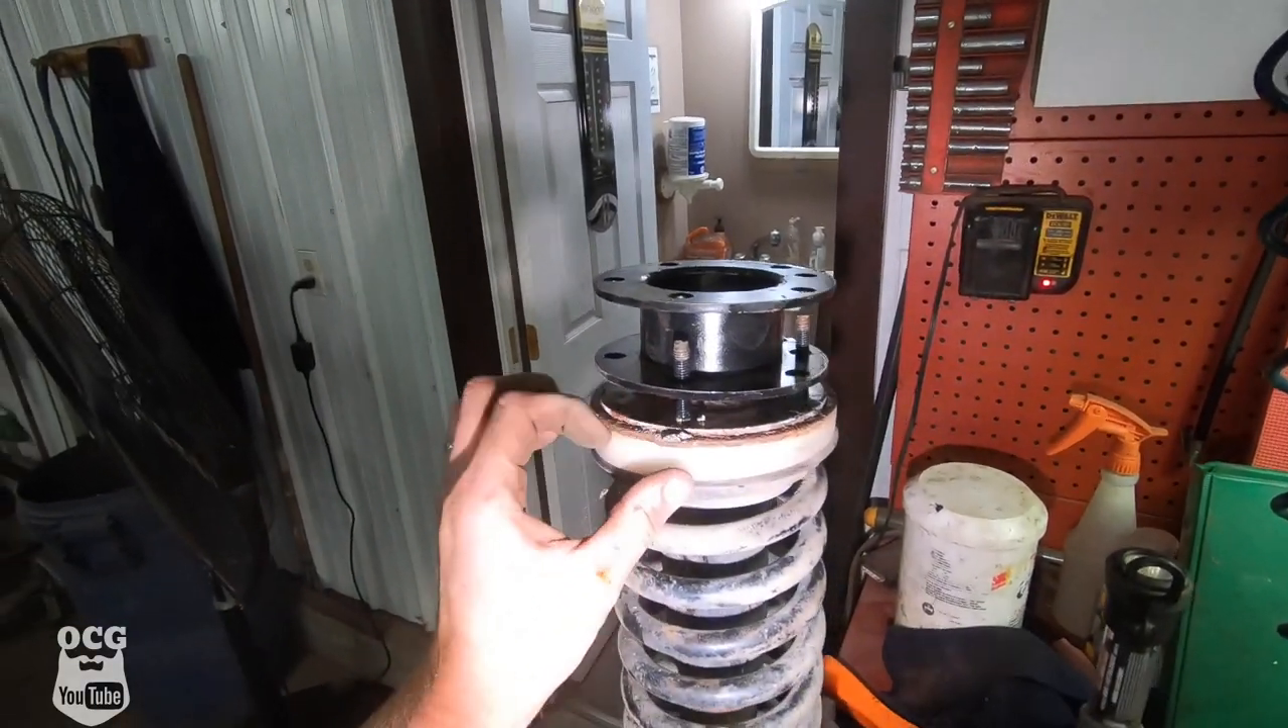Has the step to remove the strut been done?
Yes.